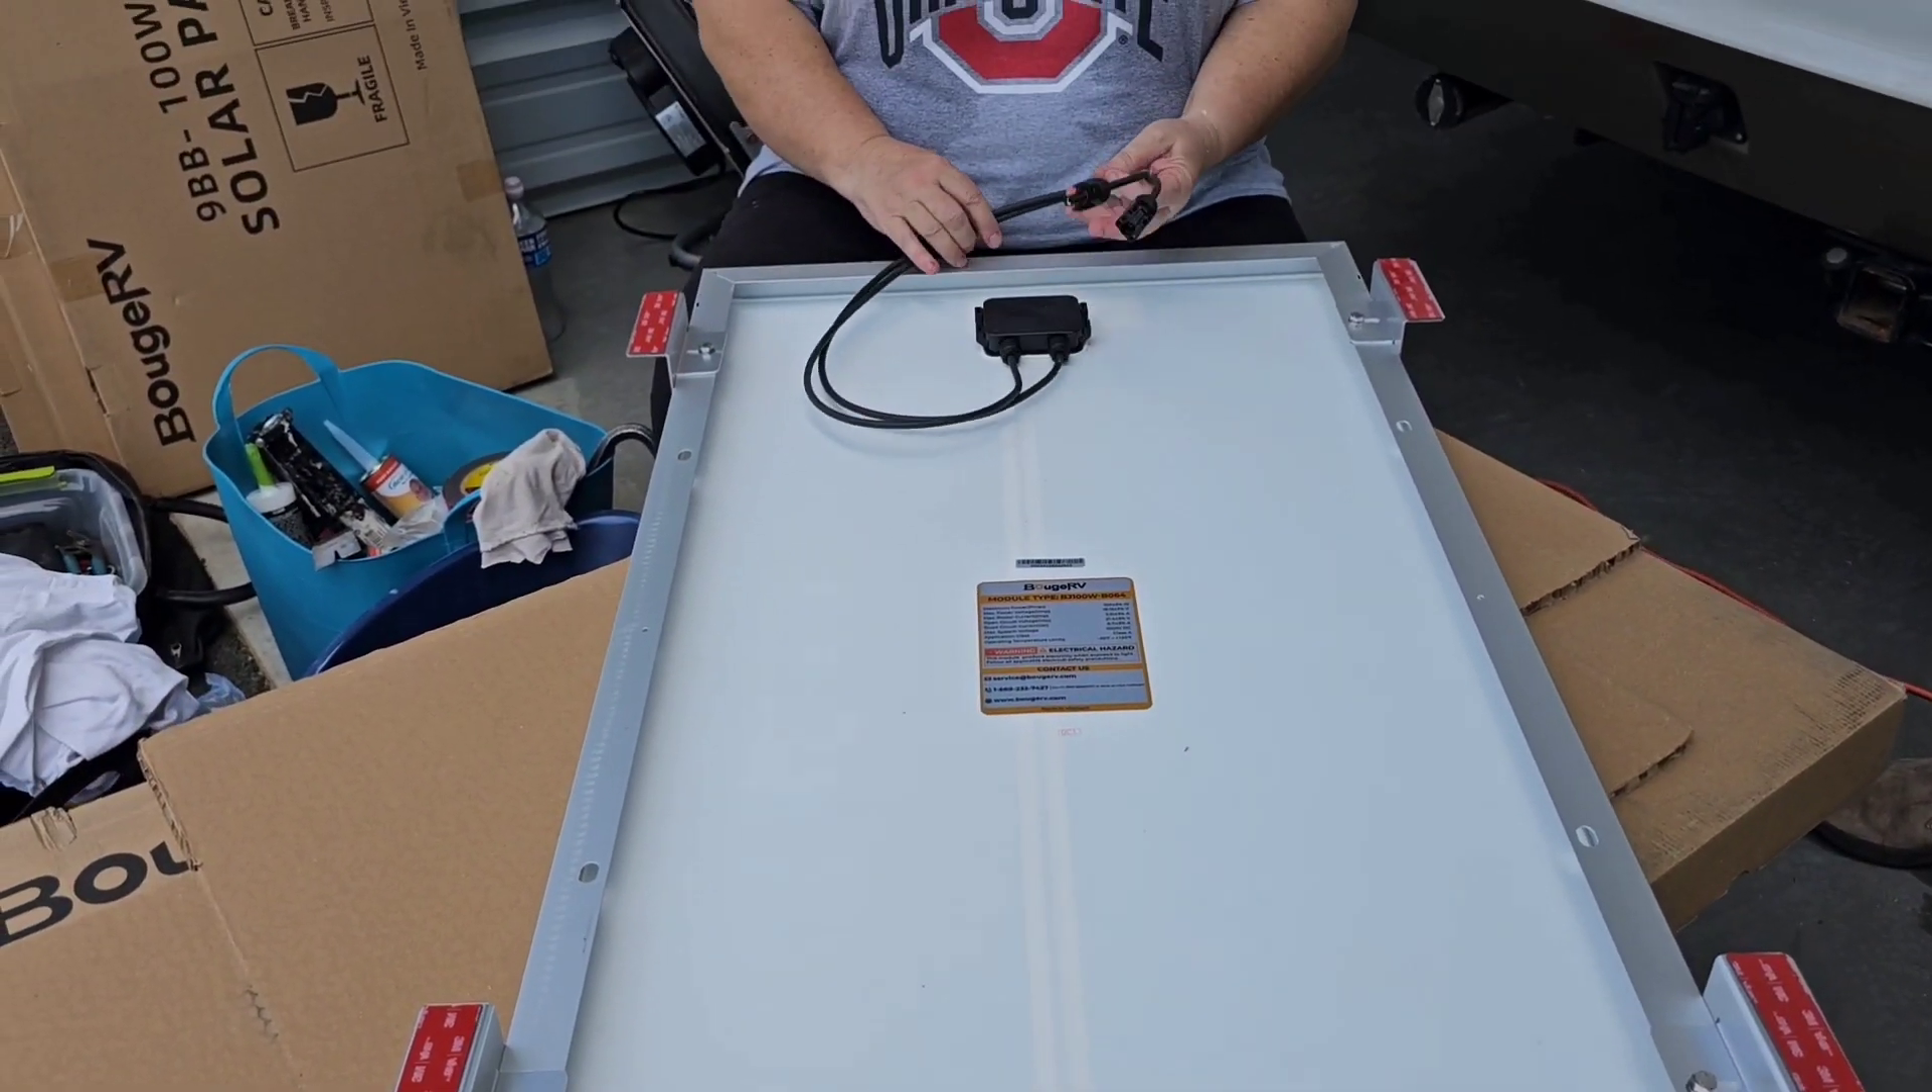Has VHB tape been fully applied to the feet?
Yes.